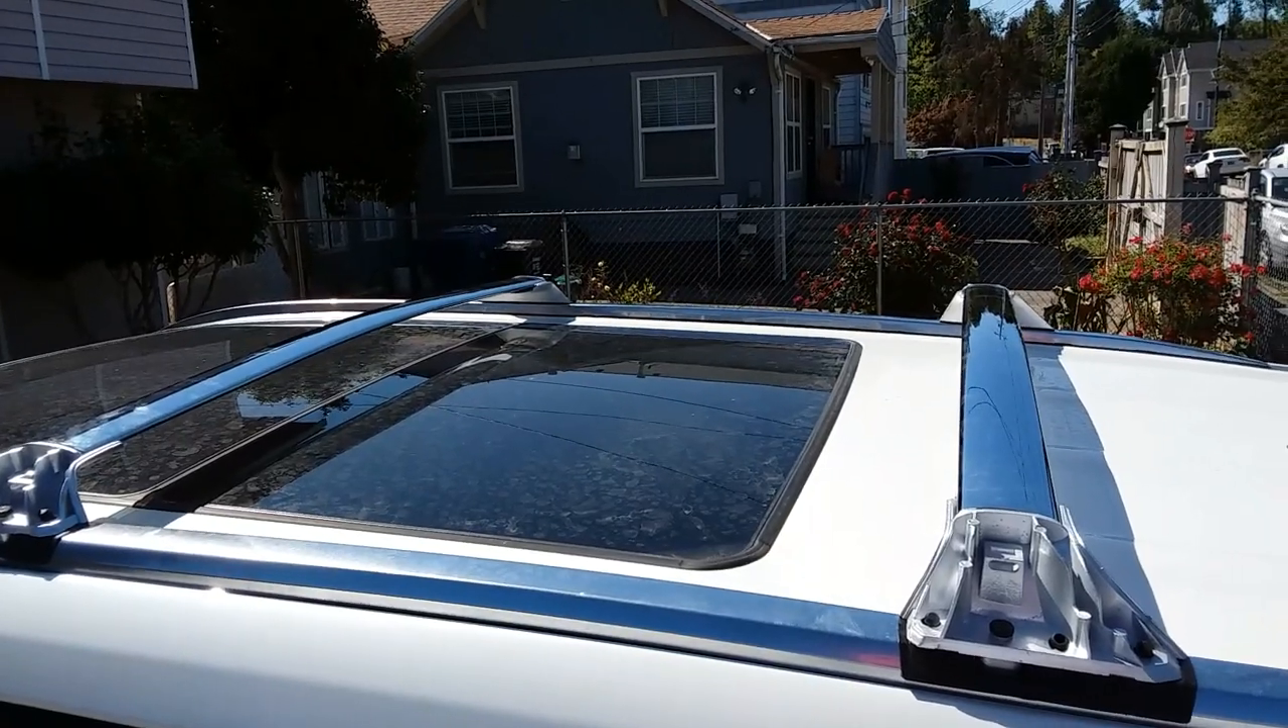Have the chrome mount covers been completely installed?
No.